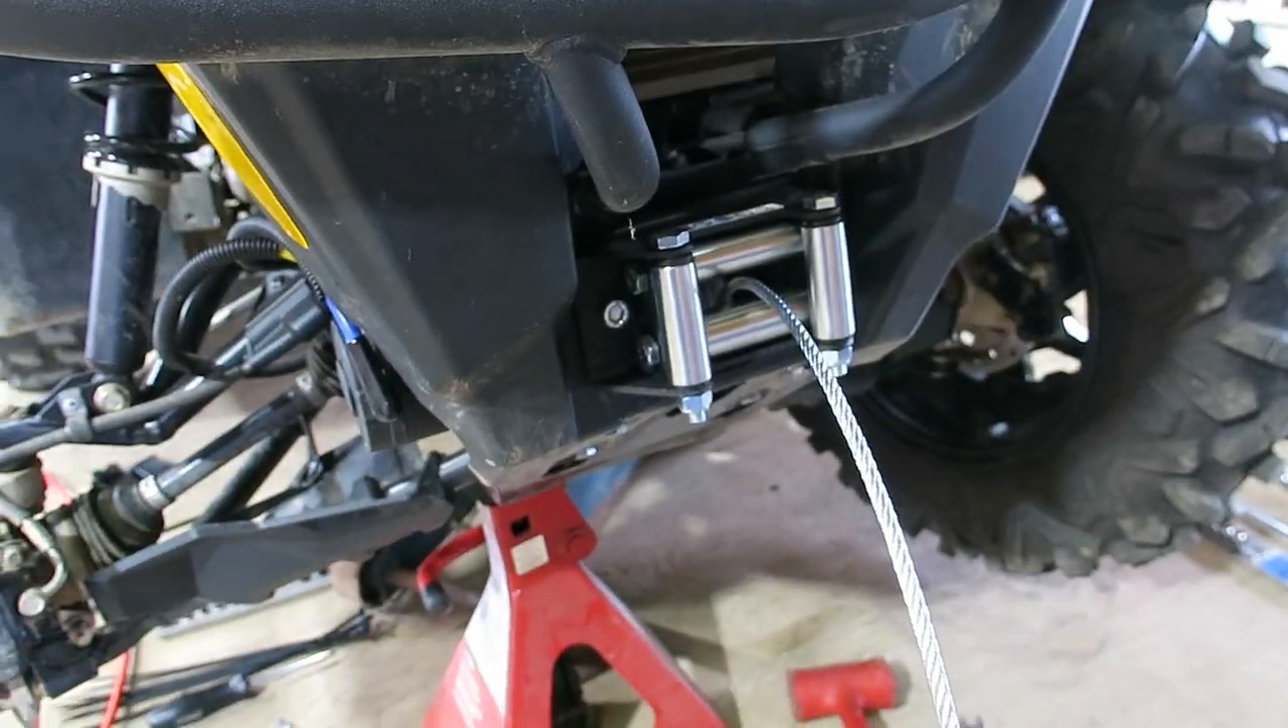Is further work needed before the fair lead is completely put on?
No.